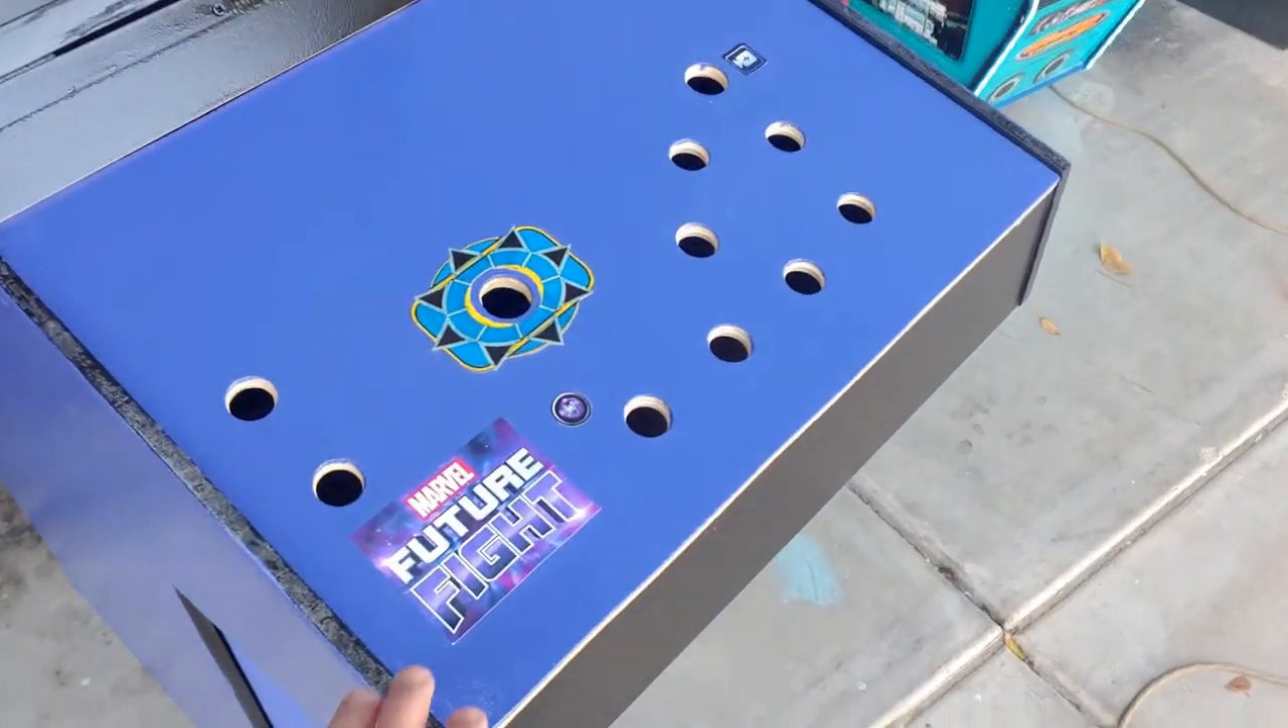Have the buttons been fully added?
No.